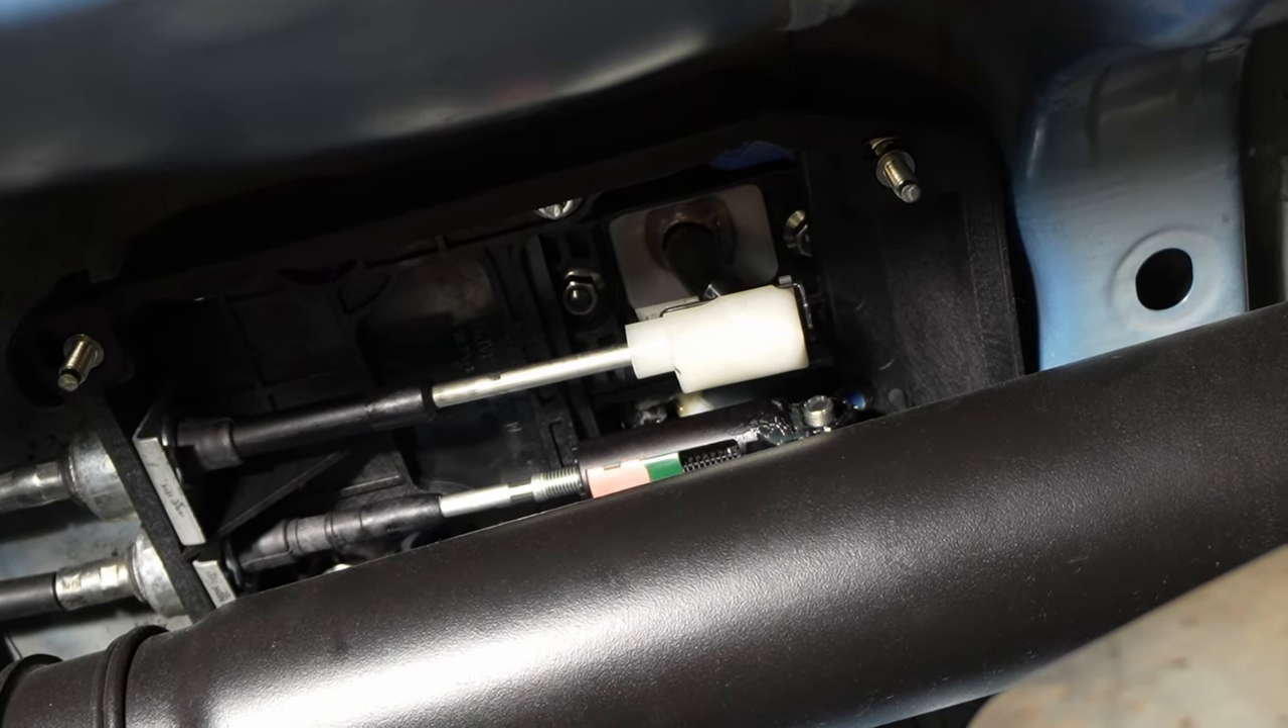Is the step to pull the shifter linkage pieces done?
No.